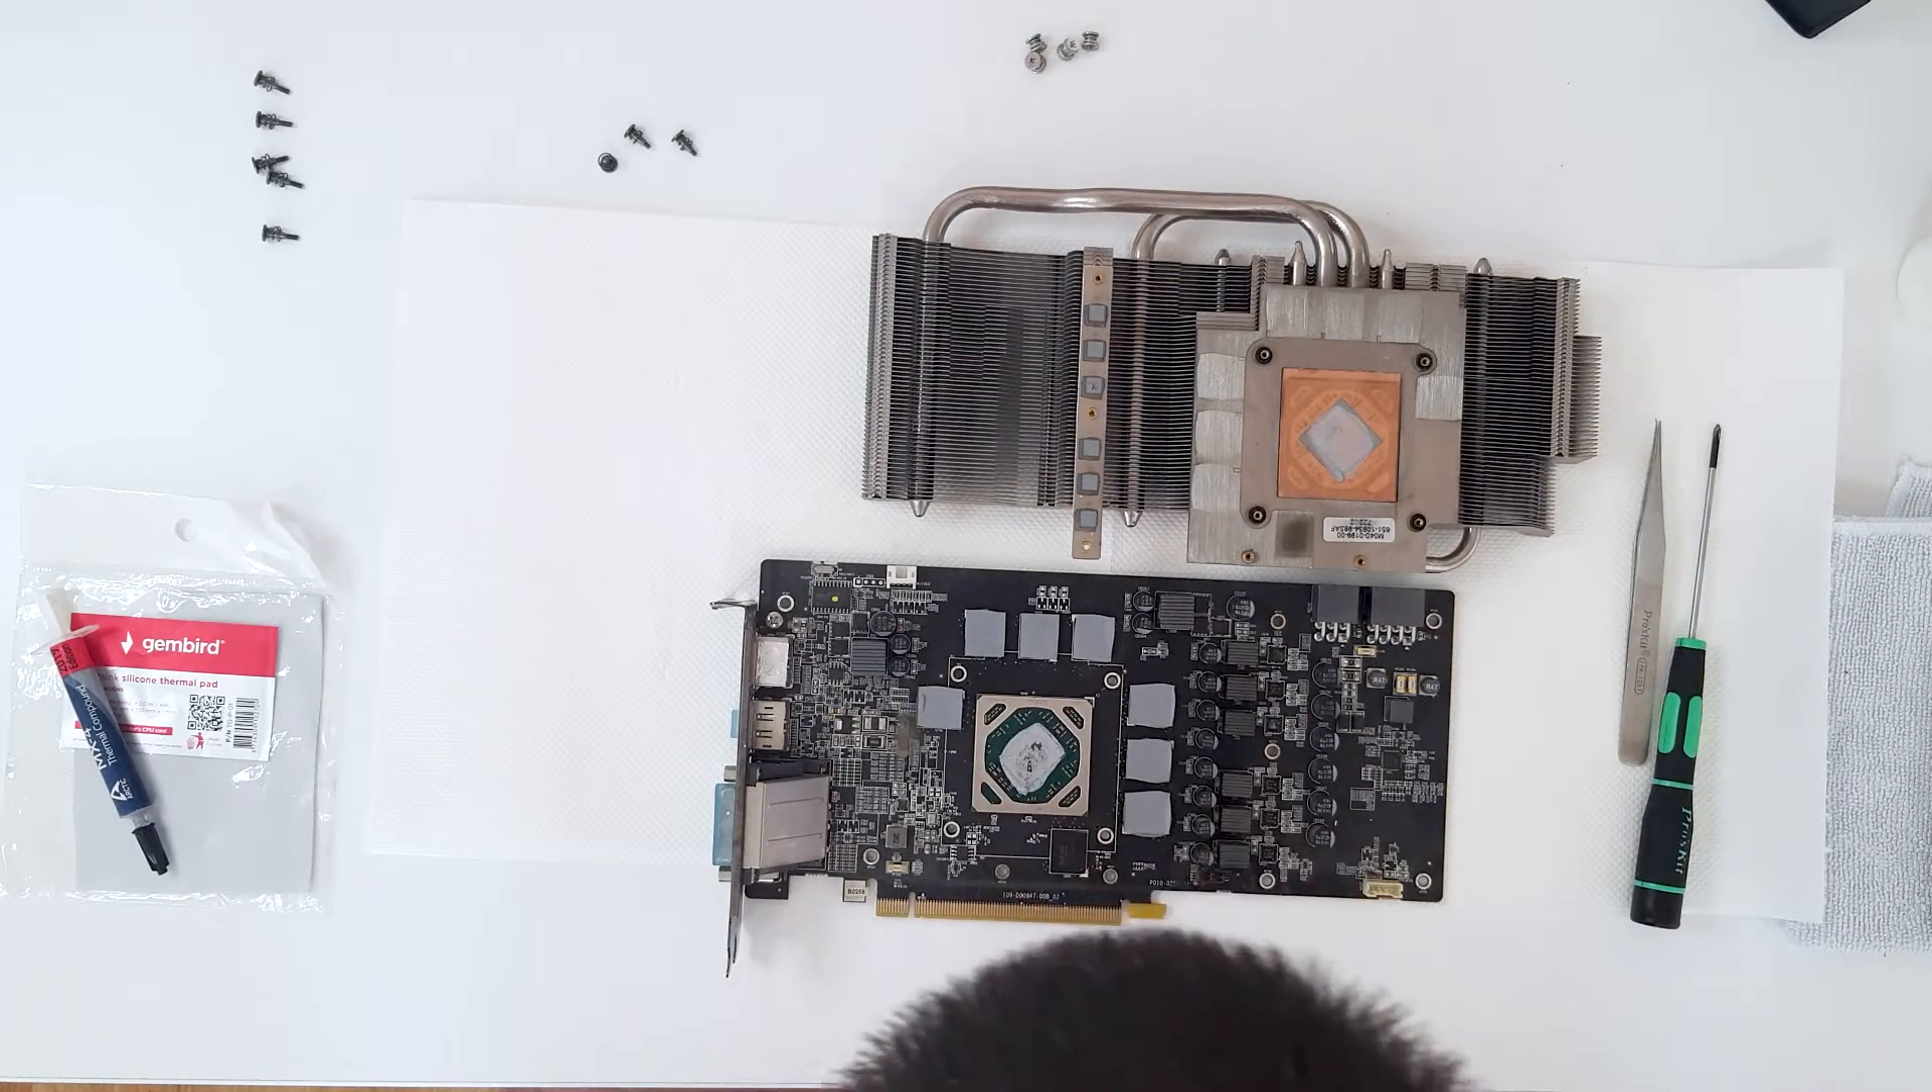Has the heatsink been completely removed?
Yes.